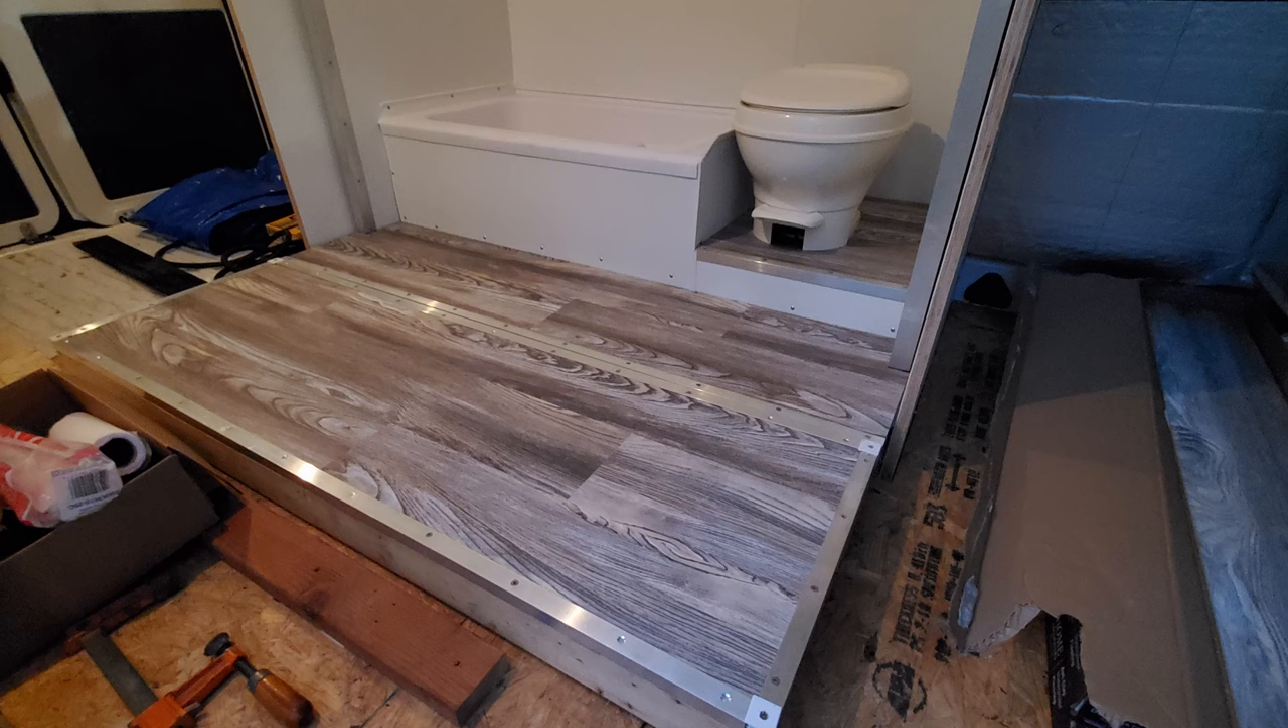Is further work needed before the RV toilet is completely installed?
No.